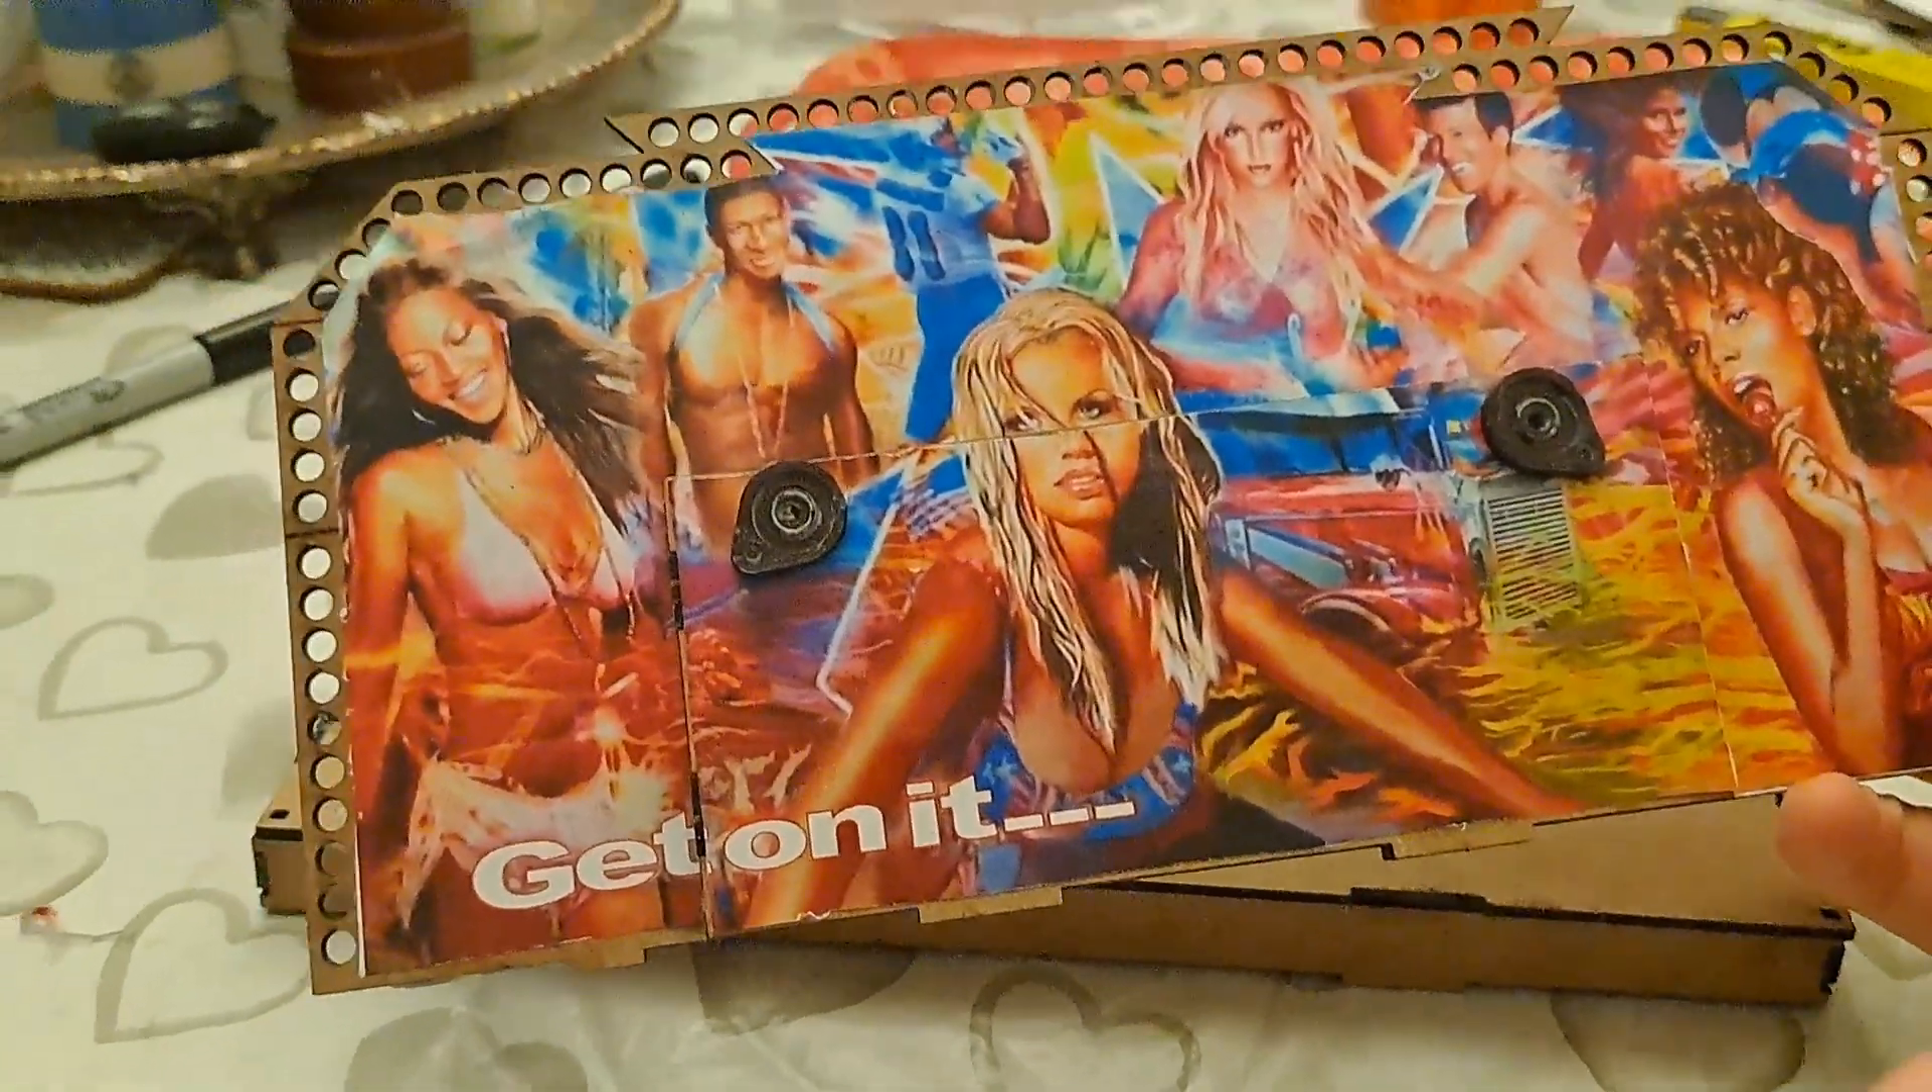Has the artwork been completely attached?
Yes.